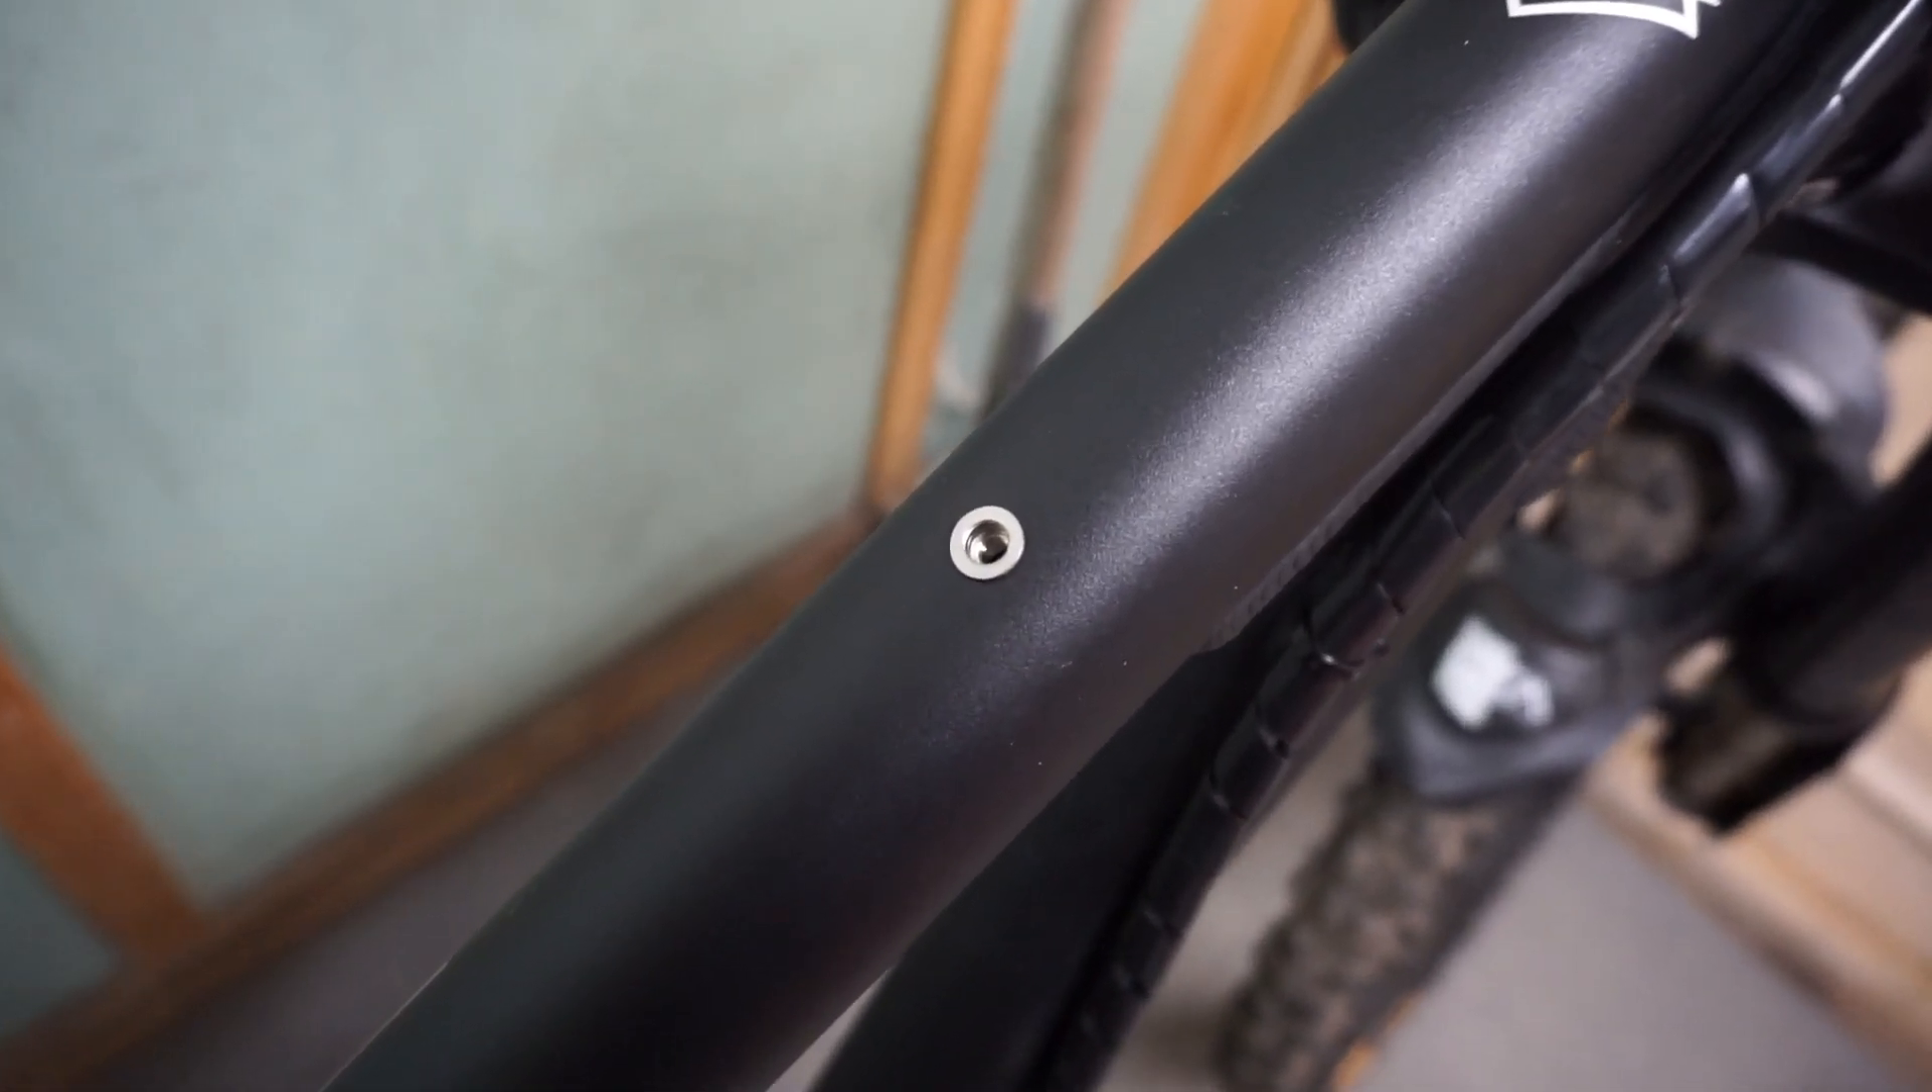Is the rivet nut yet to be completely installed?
No.